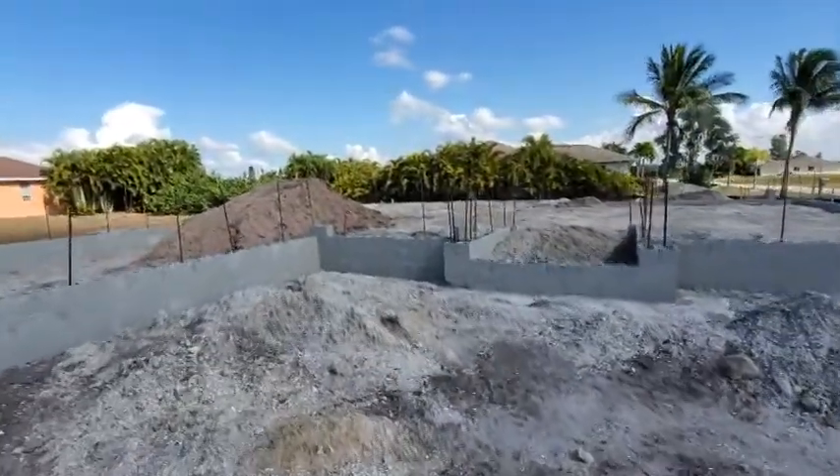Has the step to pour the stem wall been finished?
Yes.